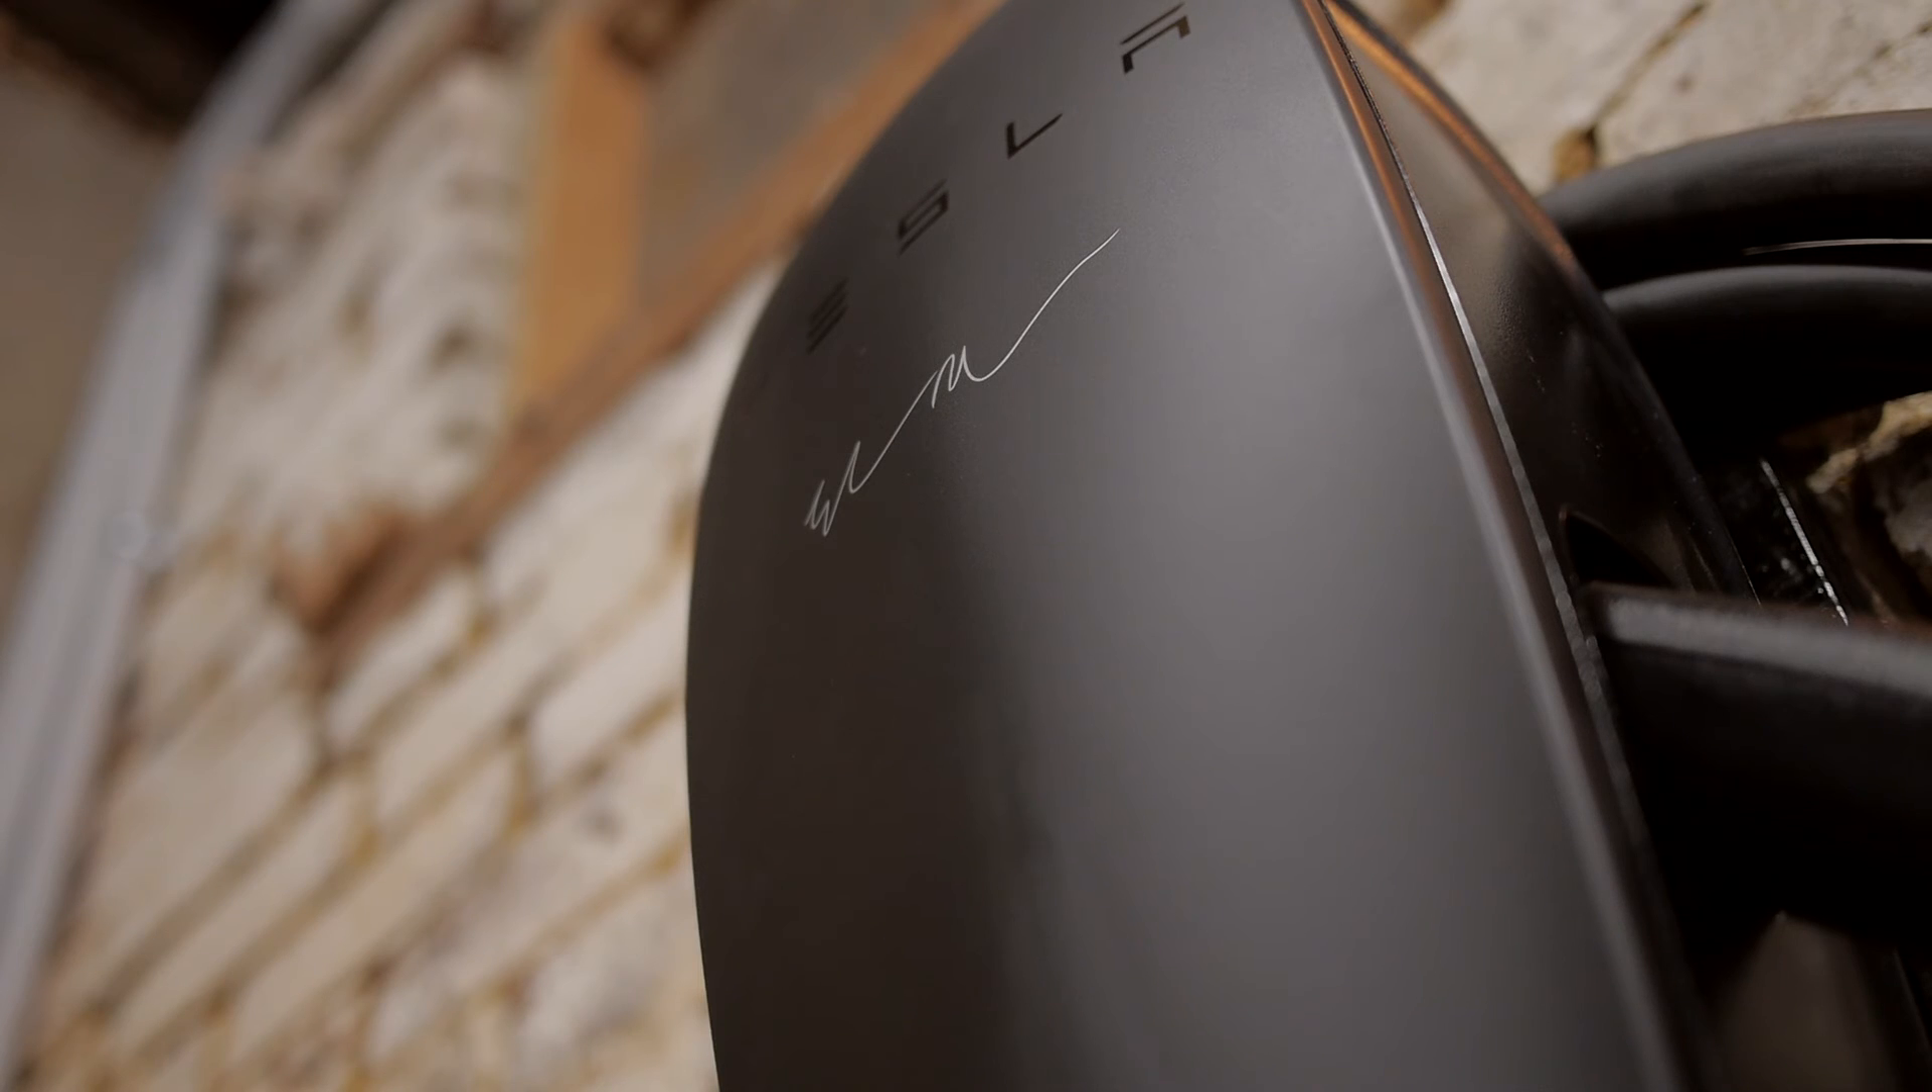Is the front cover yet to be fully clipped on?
No.